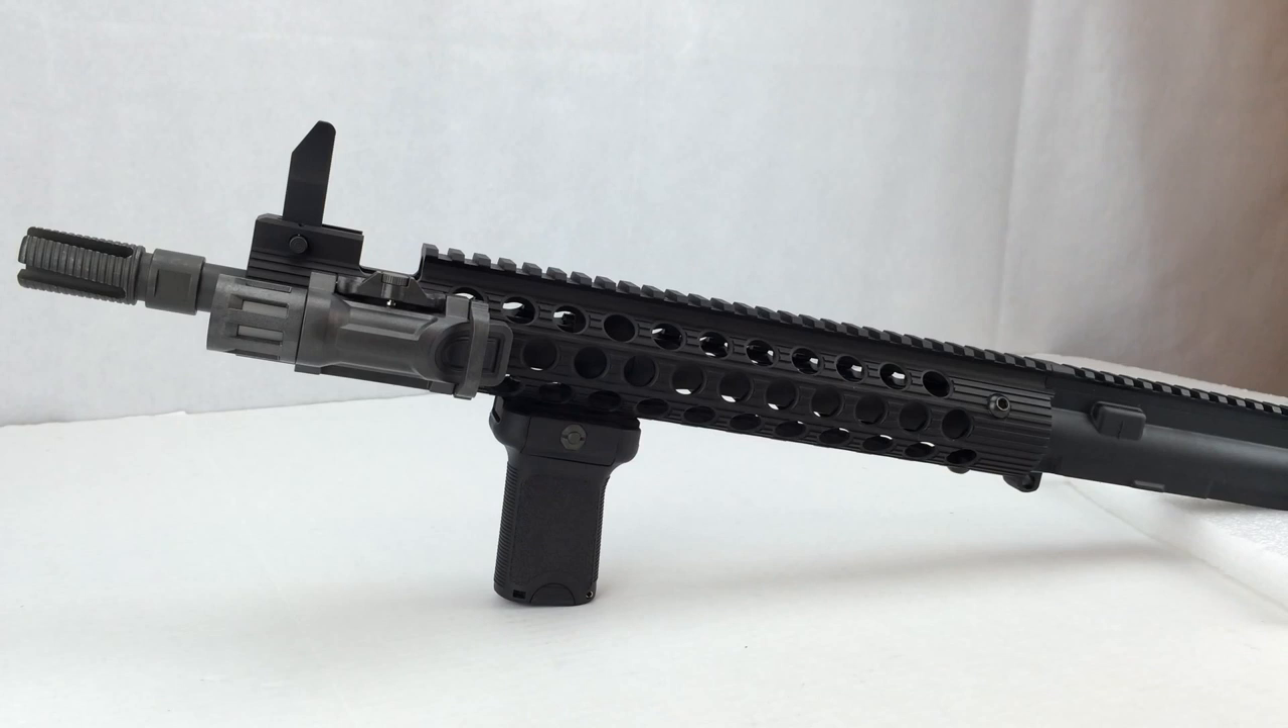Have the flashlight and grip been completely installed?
Yes.